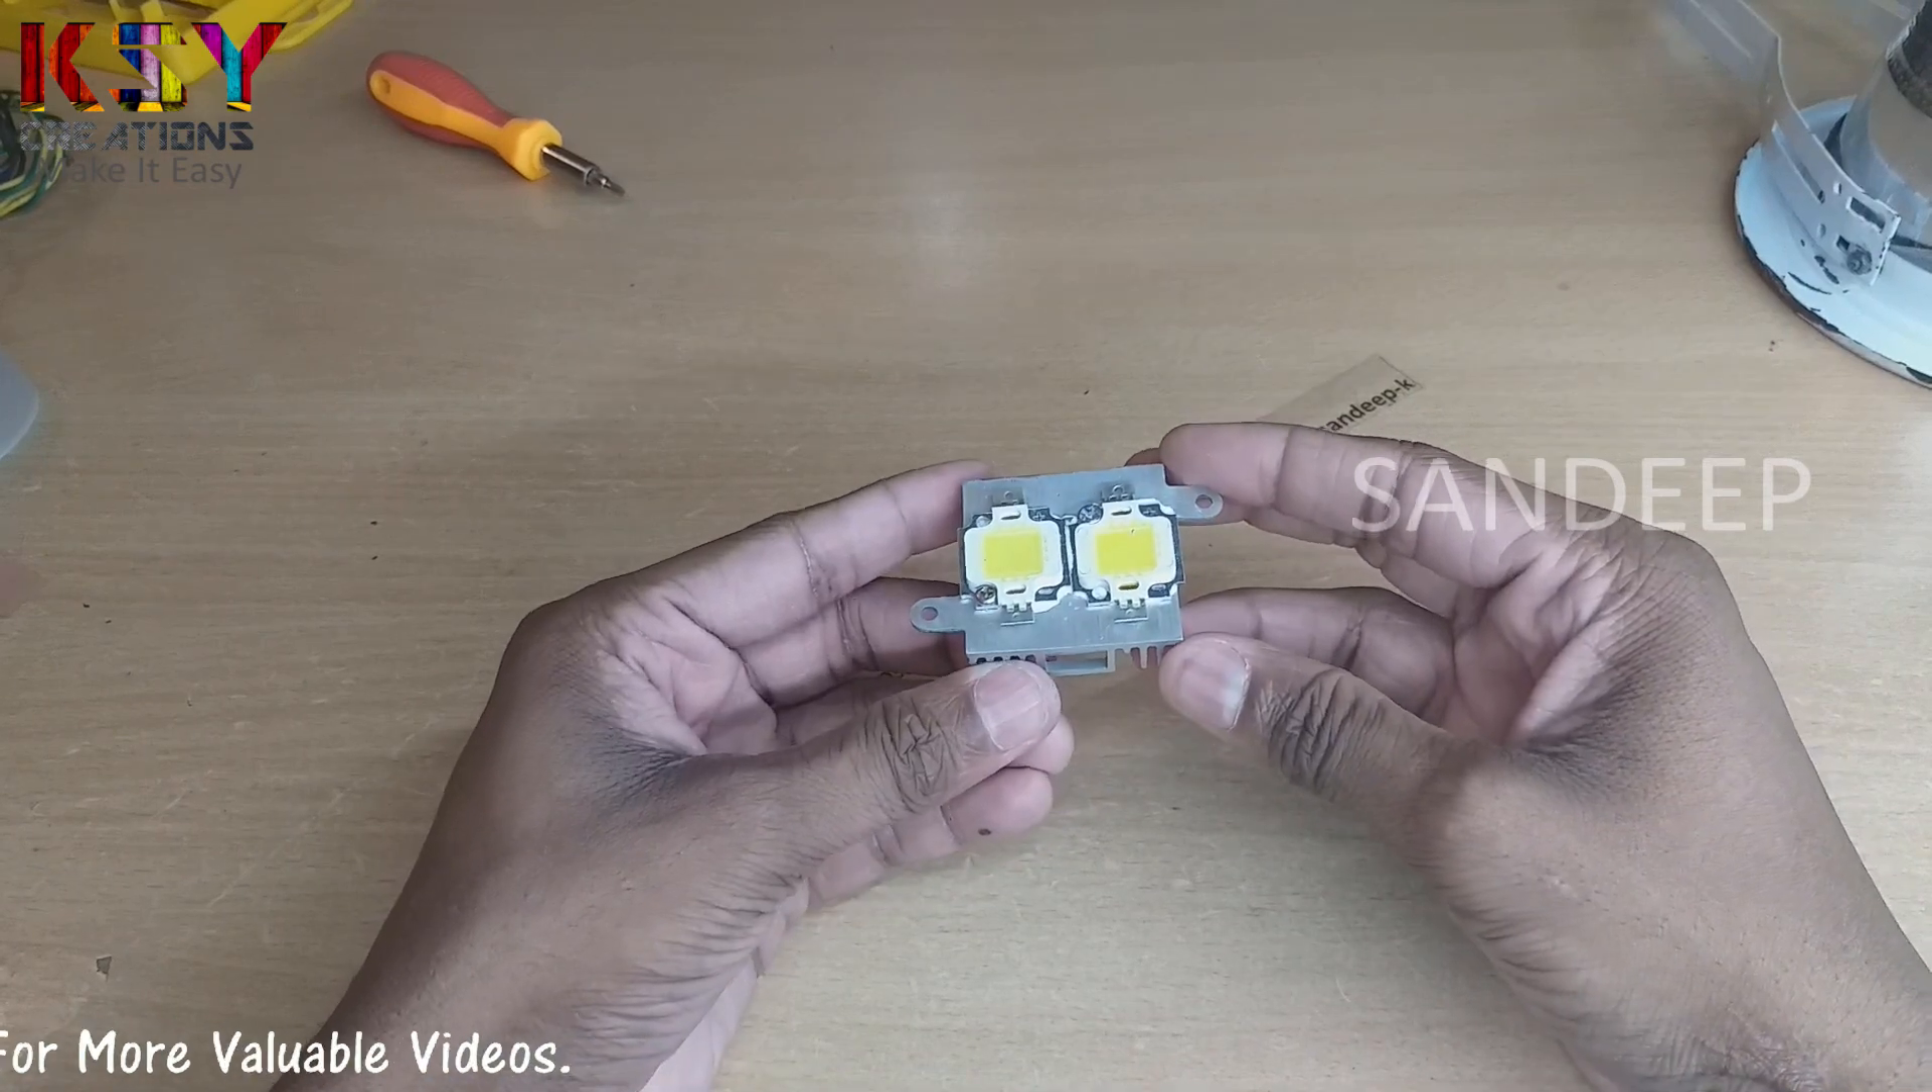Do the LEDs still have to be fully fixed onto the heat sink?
No.